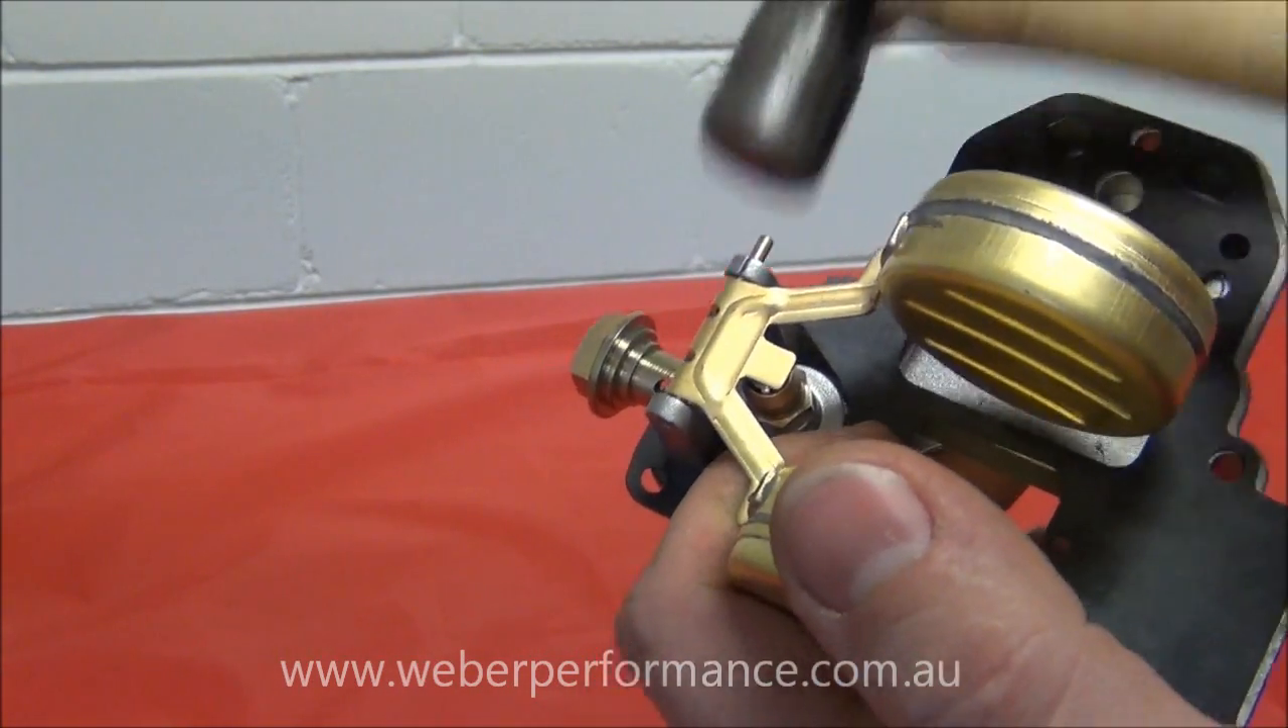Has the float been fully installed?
No.